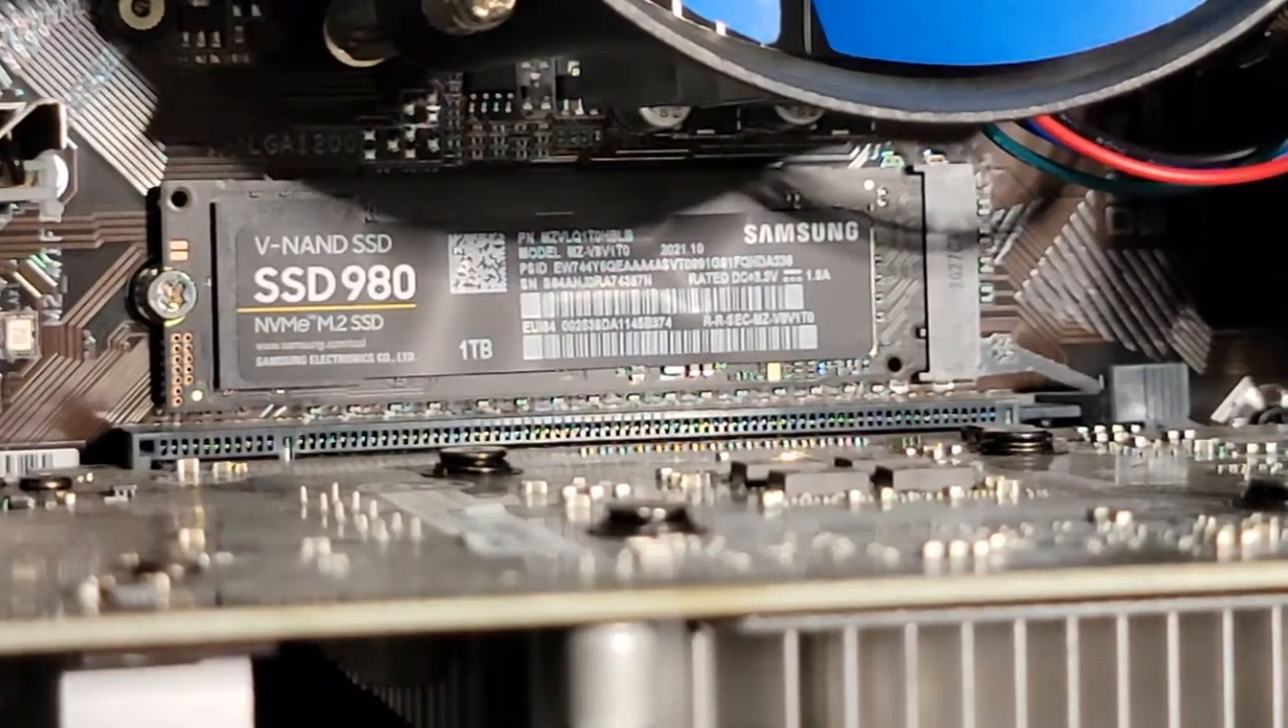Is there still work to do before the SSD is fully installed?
No.